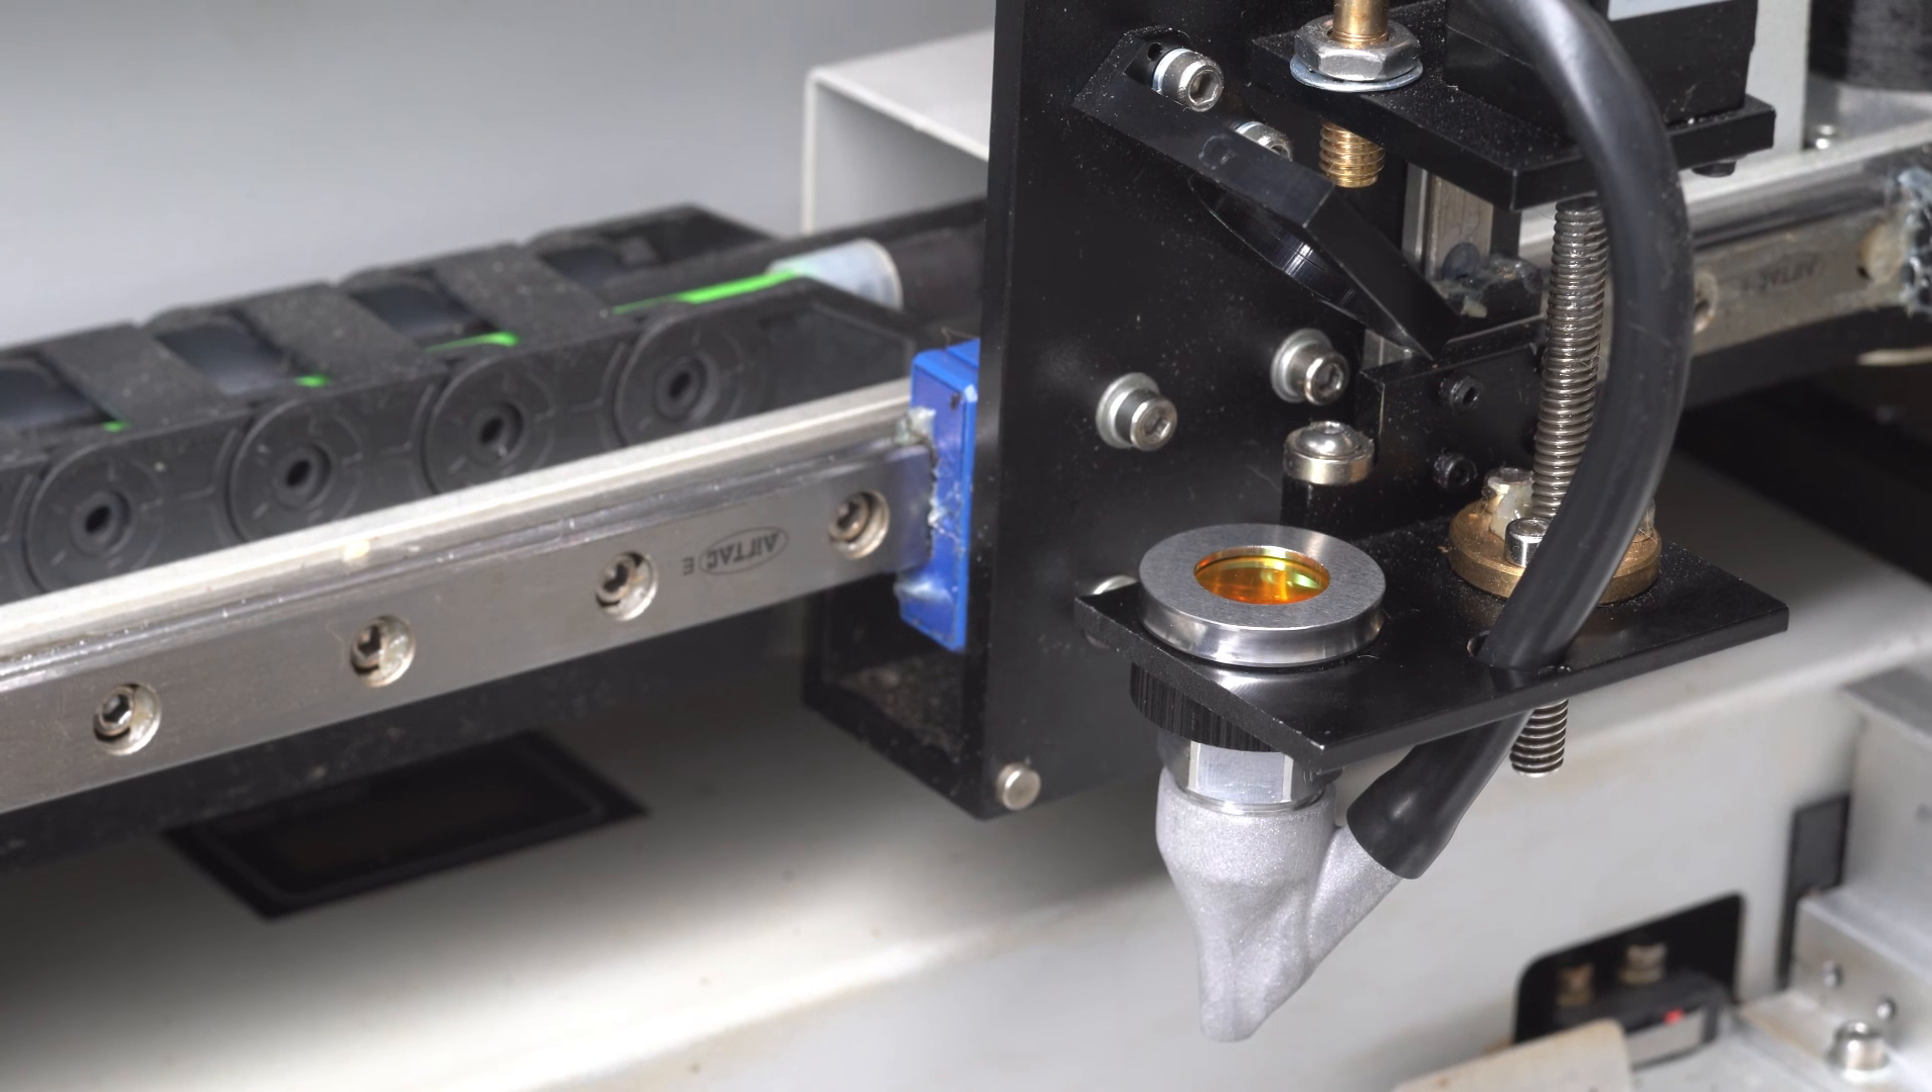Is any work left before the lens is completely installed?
No.